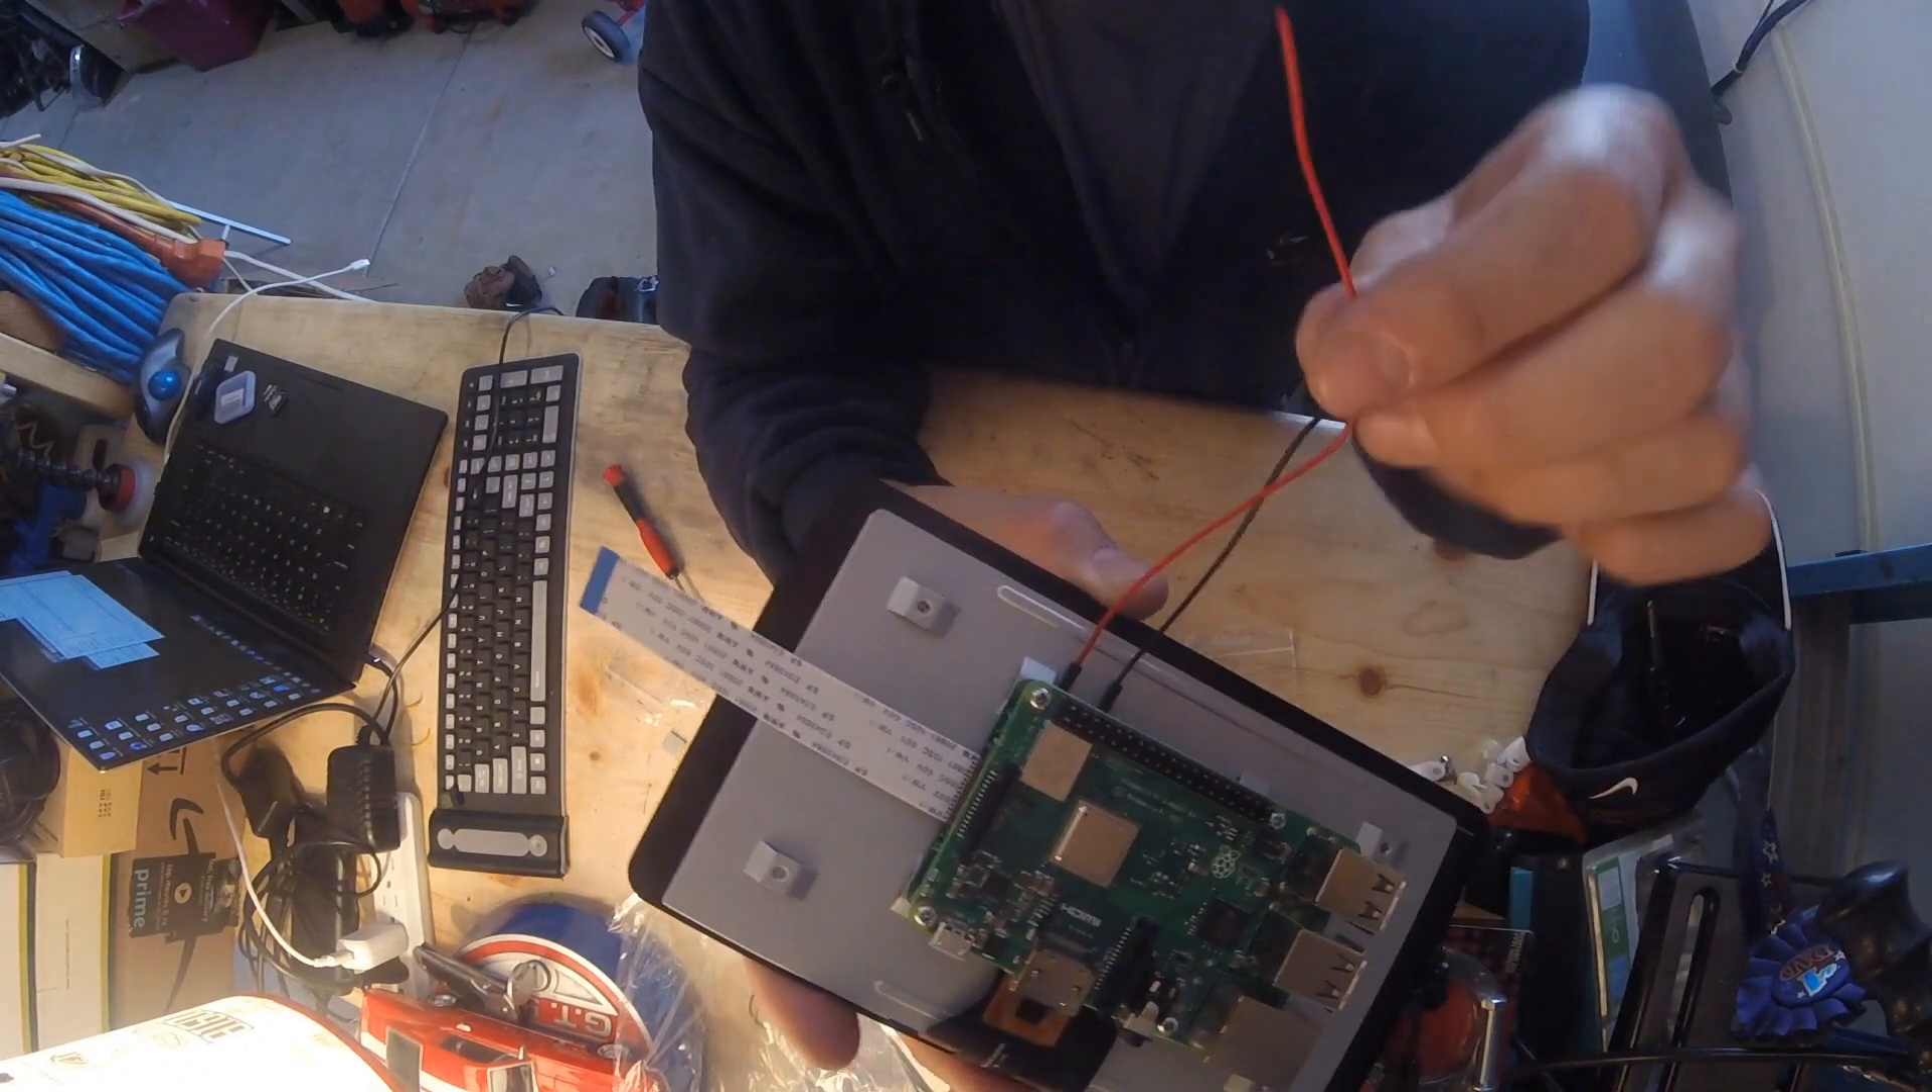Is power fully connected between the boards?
No.